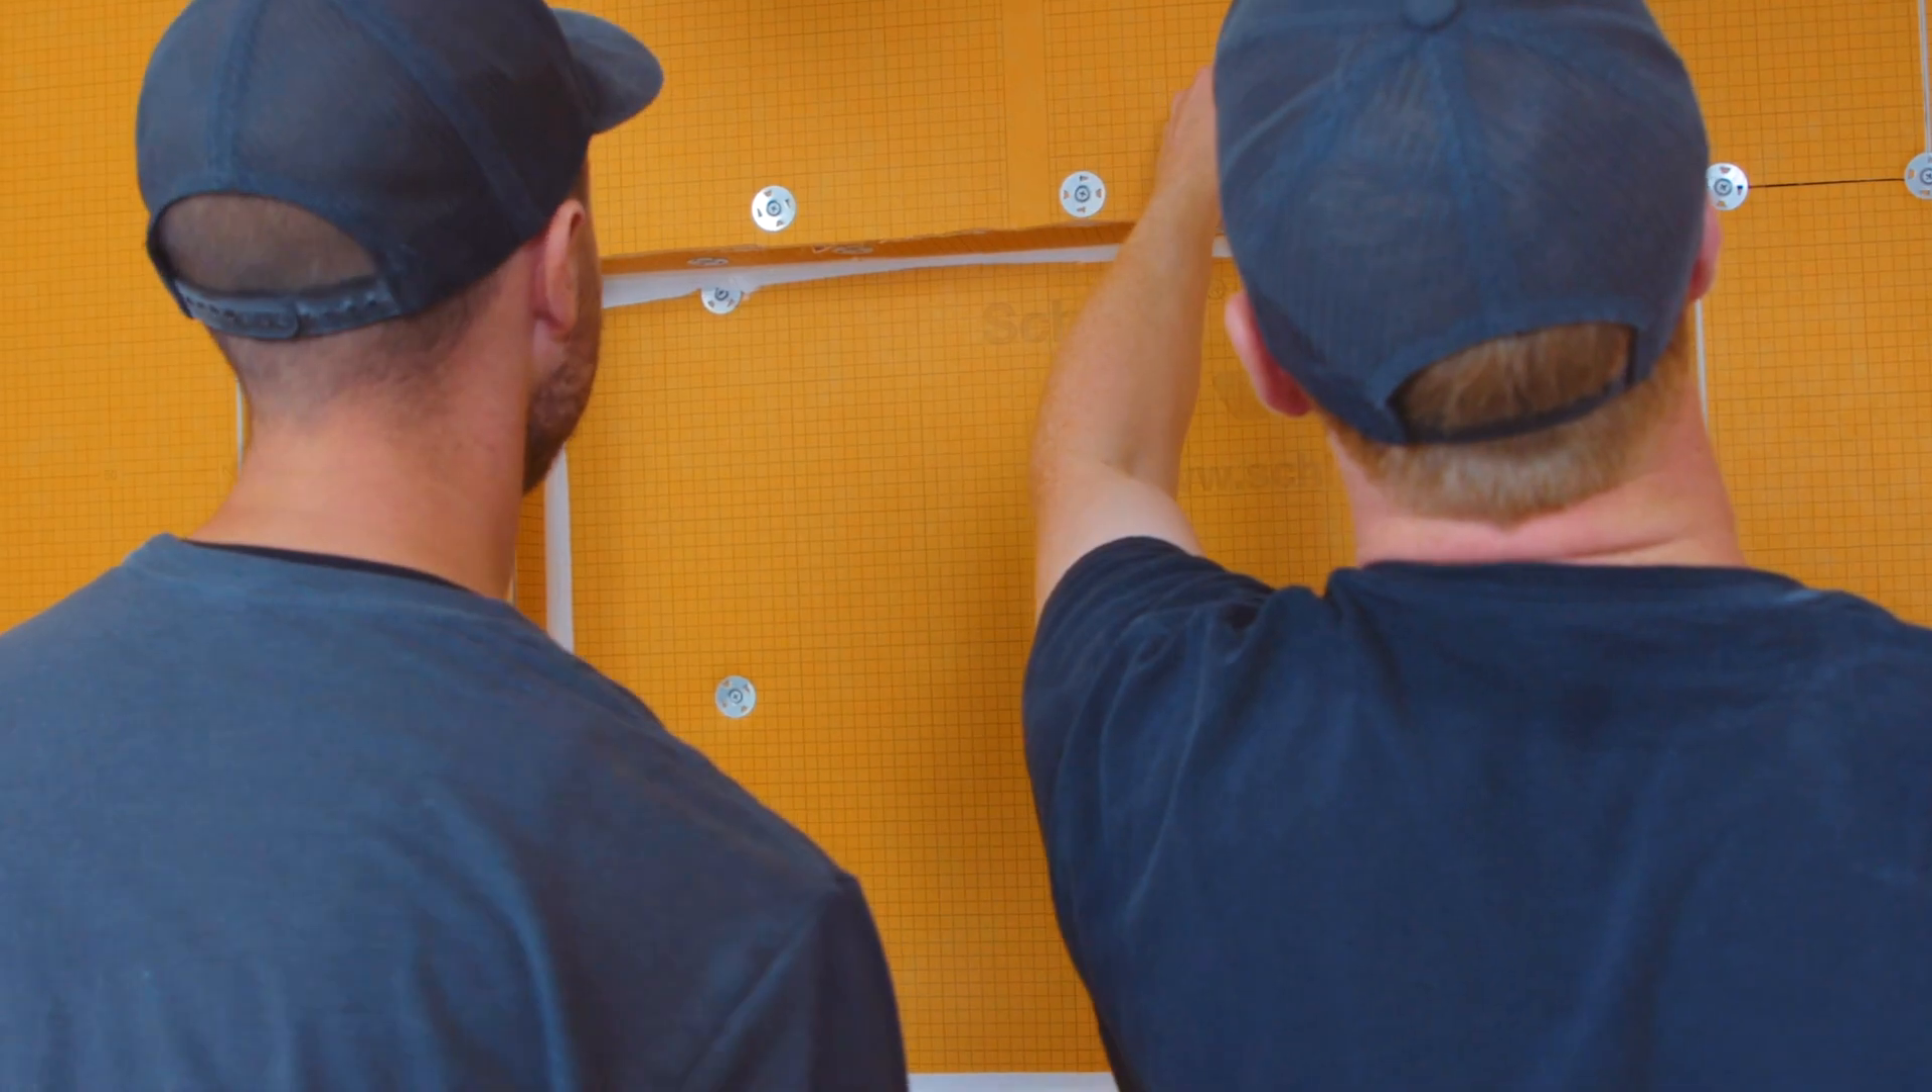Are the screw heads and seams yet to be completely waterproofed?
Yes.